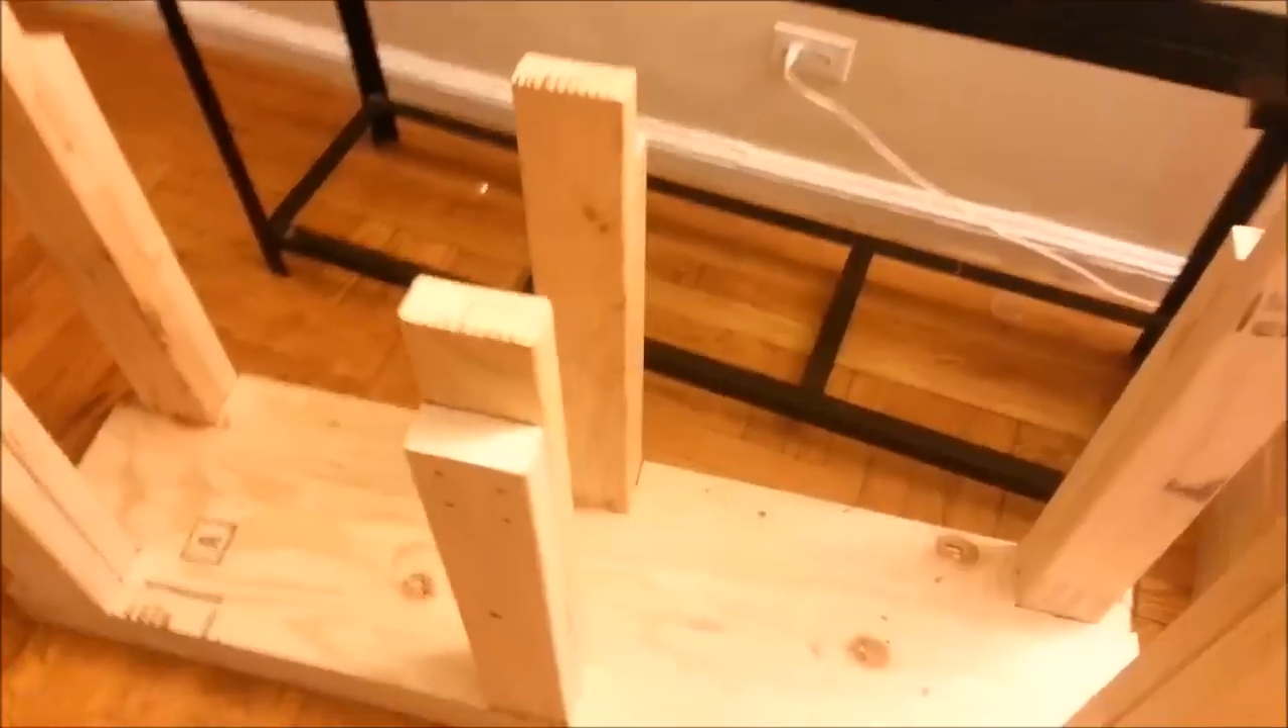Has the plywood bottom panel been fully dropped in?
Yes.